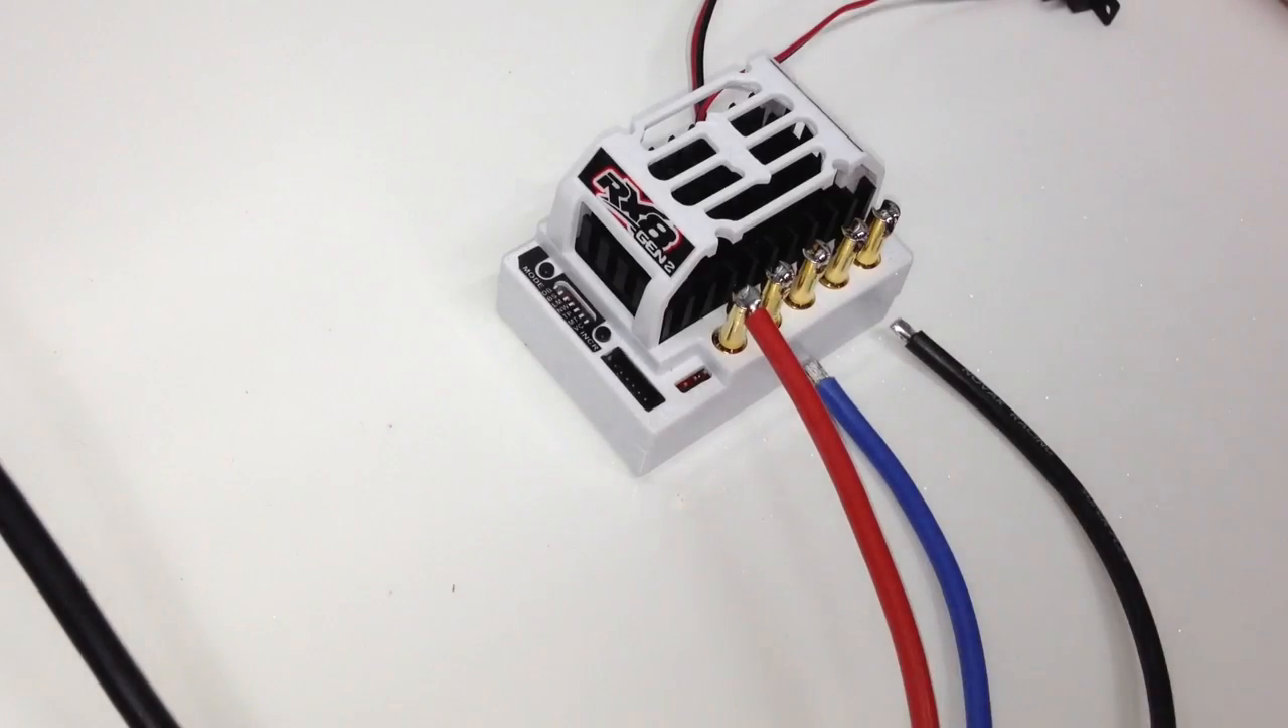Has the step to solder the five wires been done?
No.